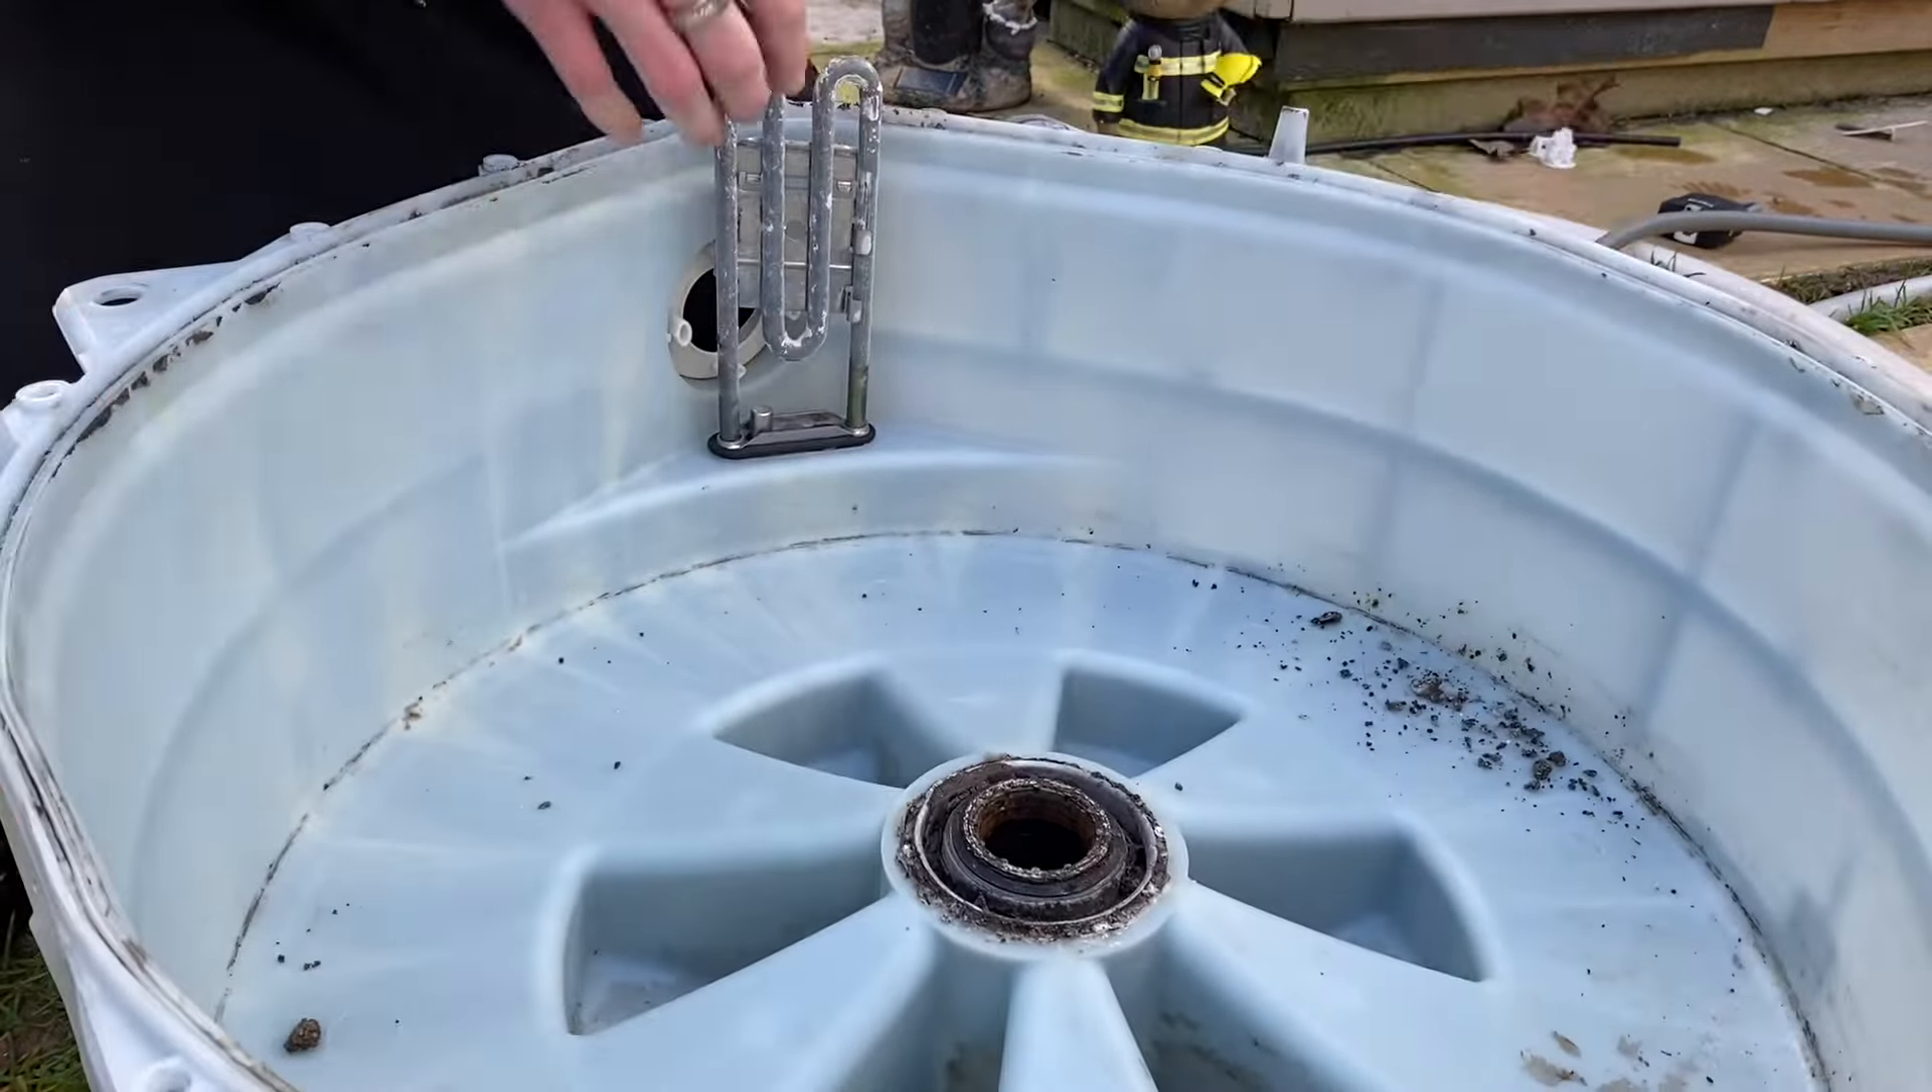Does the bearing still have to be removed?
Yes.